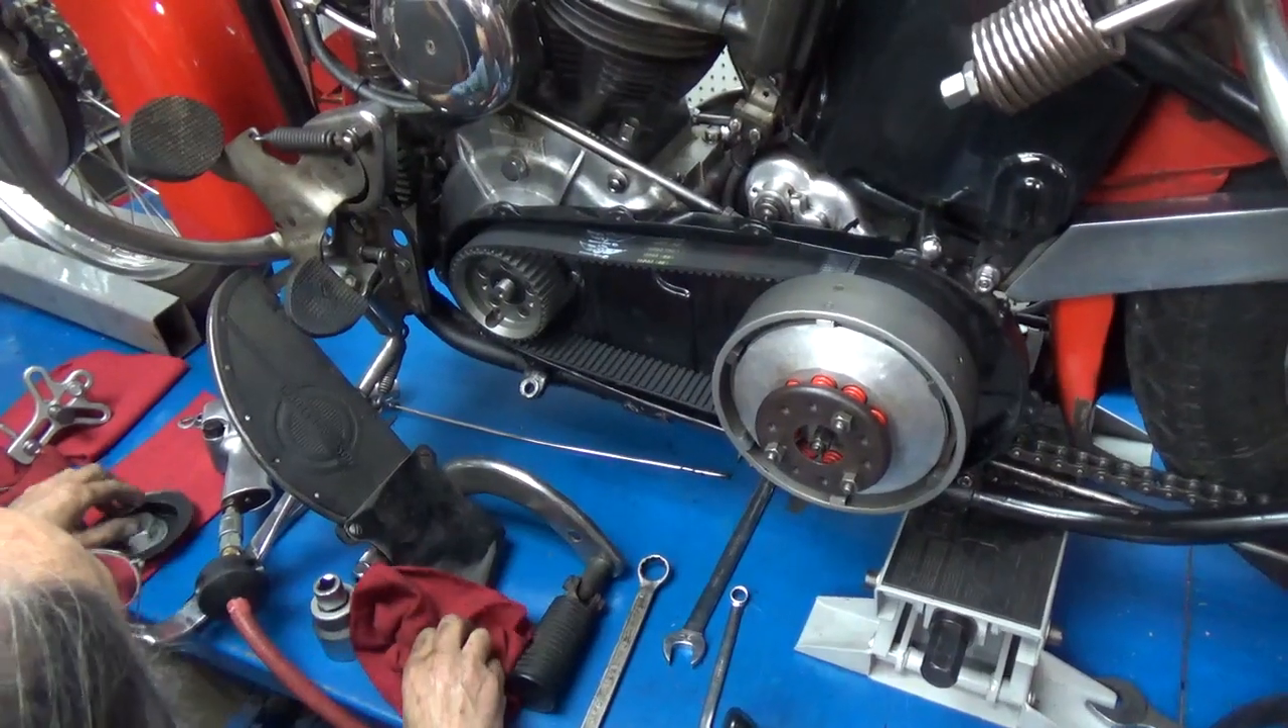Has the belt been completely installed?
Yes.